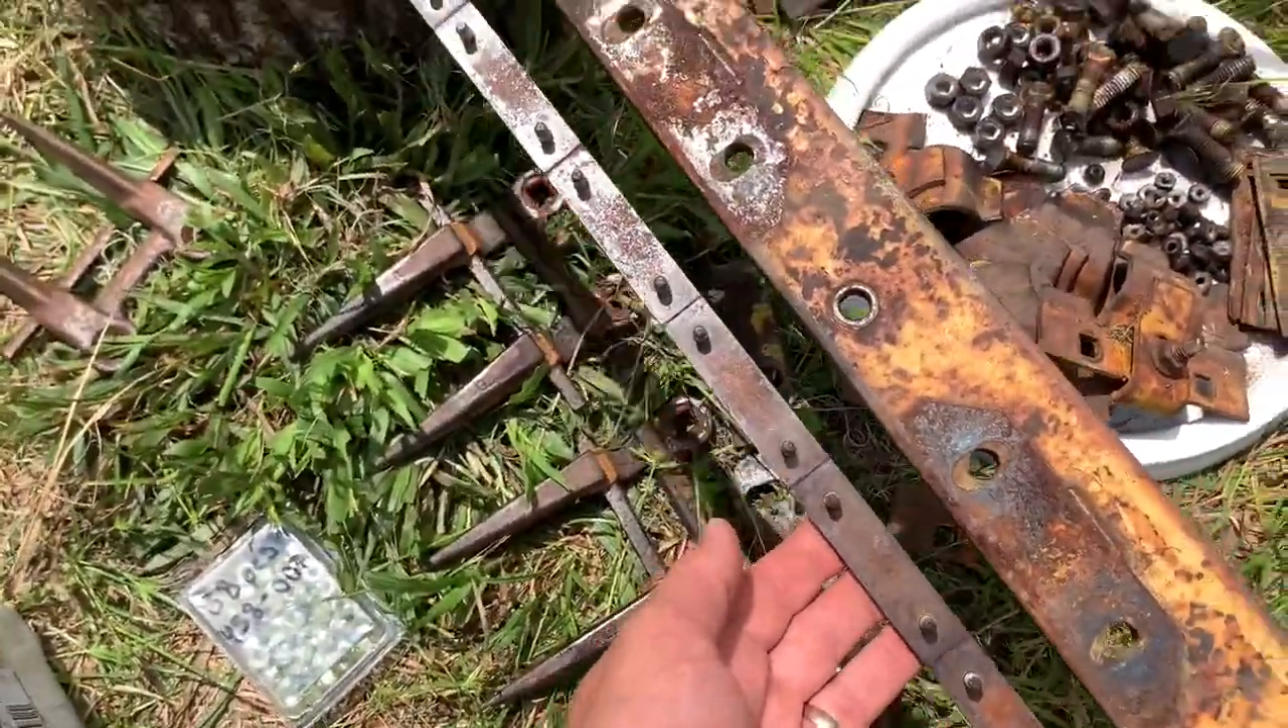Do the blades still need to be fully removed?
No.